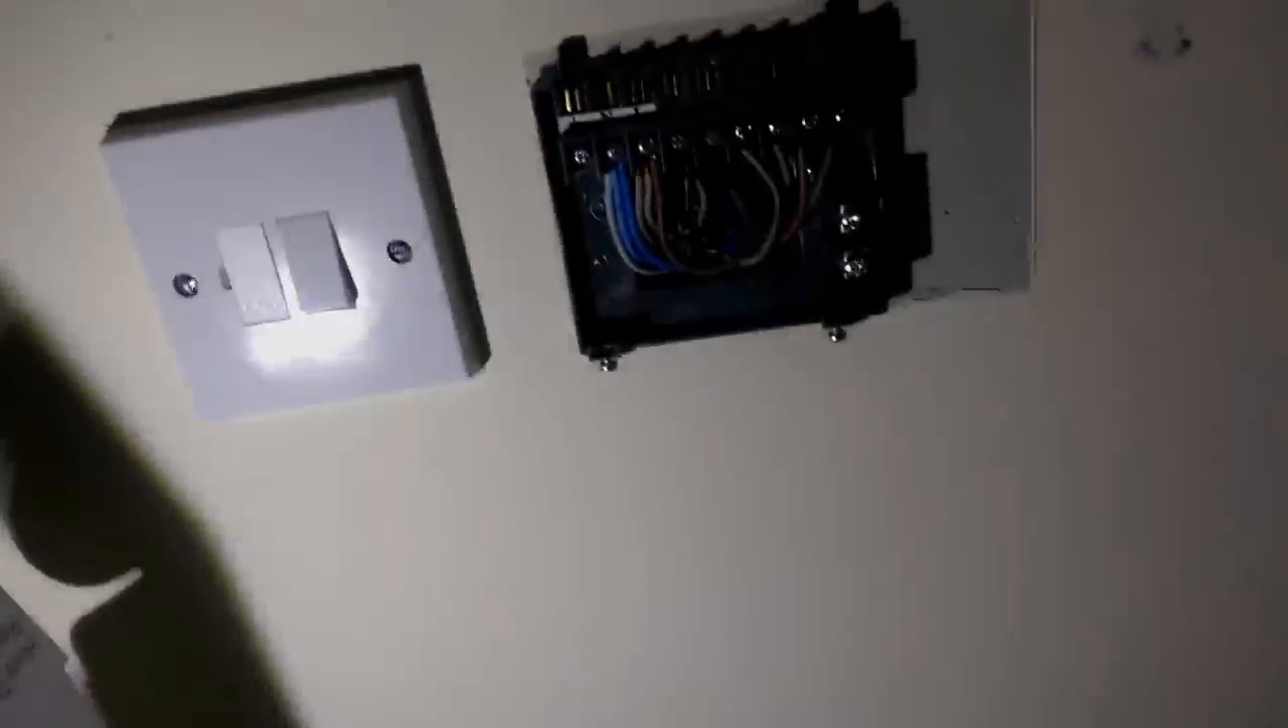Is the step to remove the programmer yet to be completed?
No.